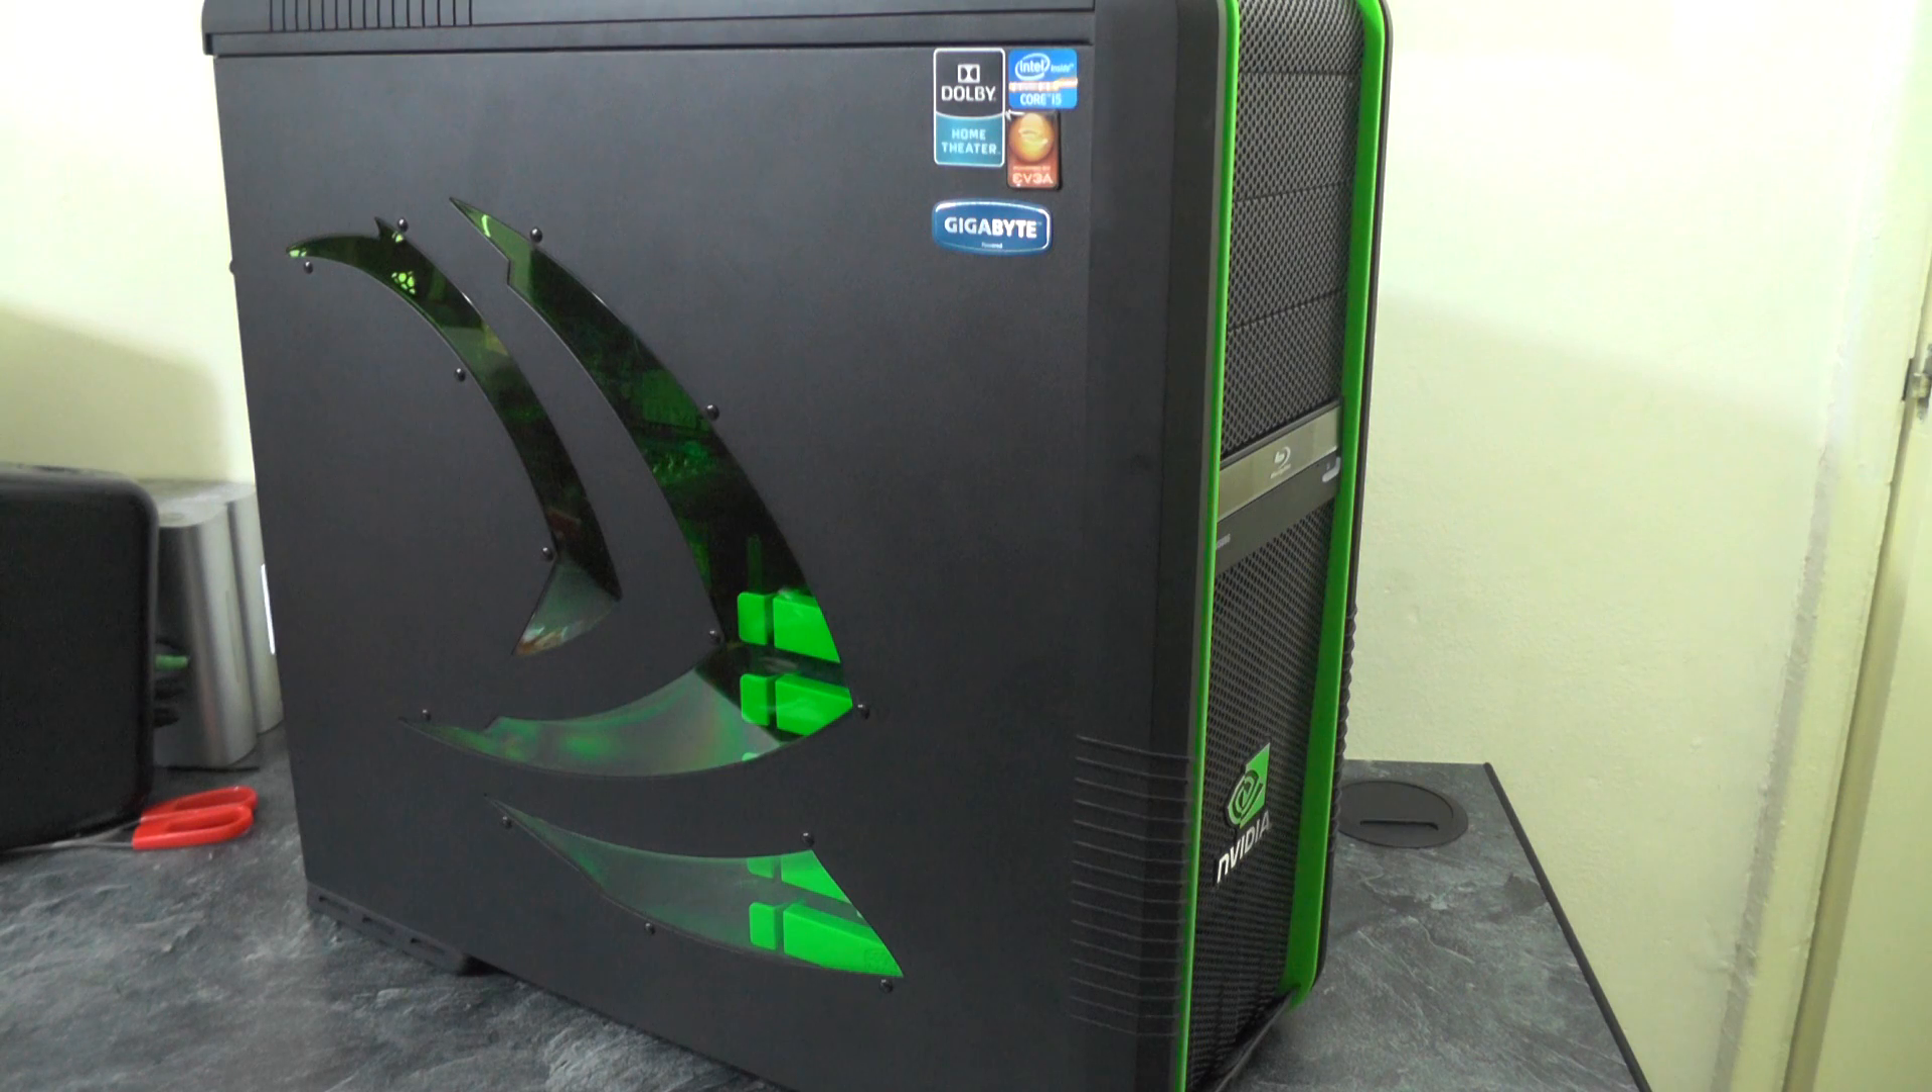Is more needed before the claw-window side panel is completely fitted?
No.